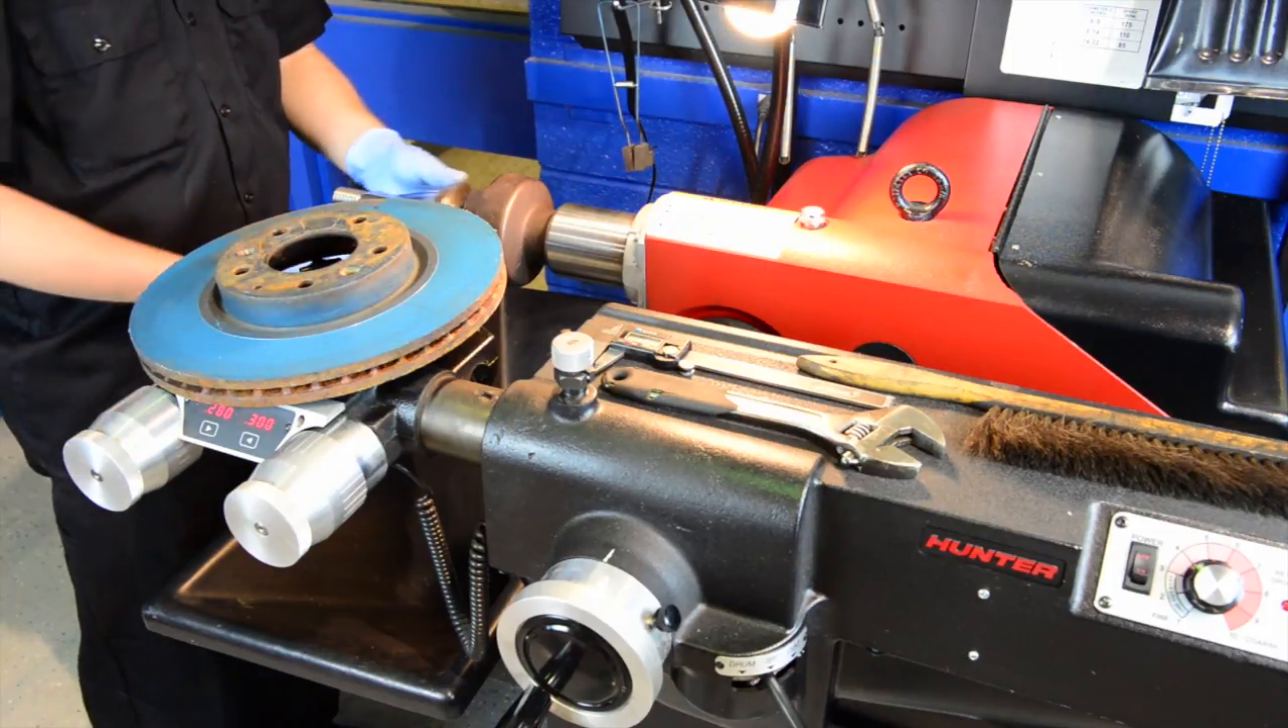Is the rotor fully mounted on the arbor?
No.